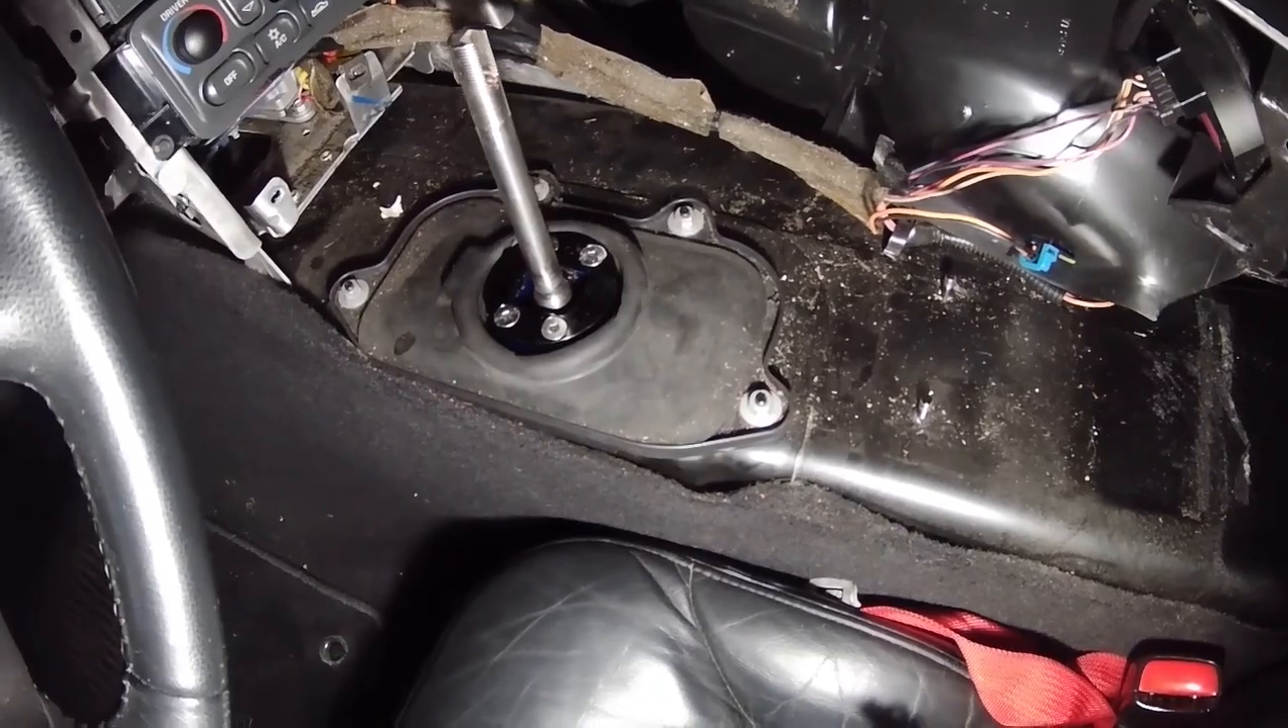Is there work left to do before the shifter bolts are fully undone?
Yes.